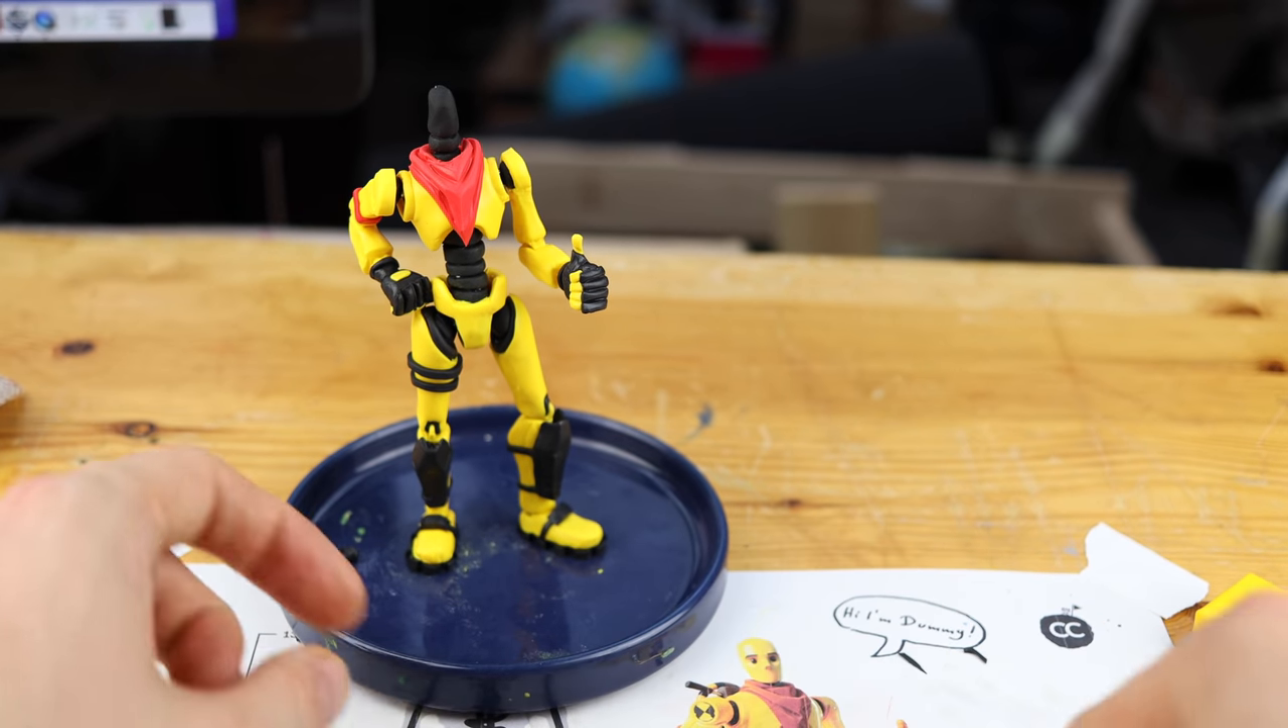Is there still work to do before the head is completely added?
Yes.